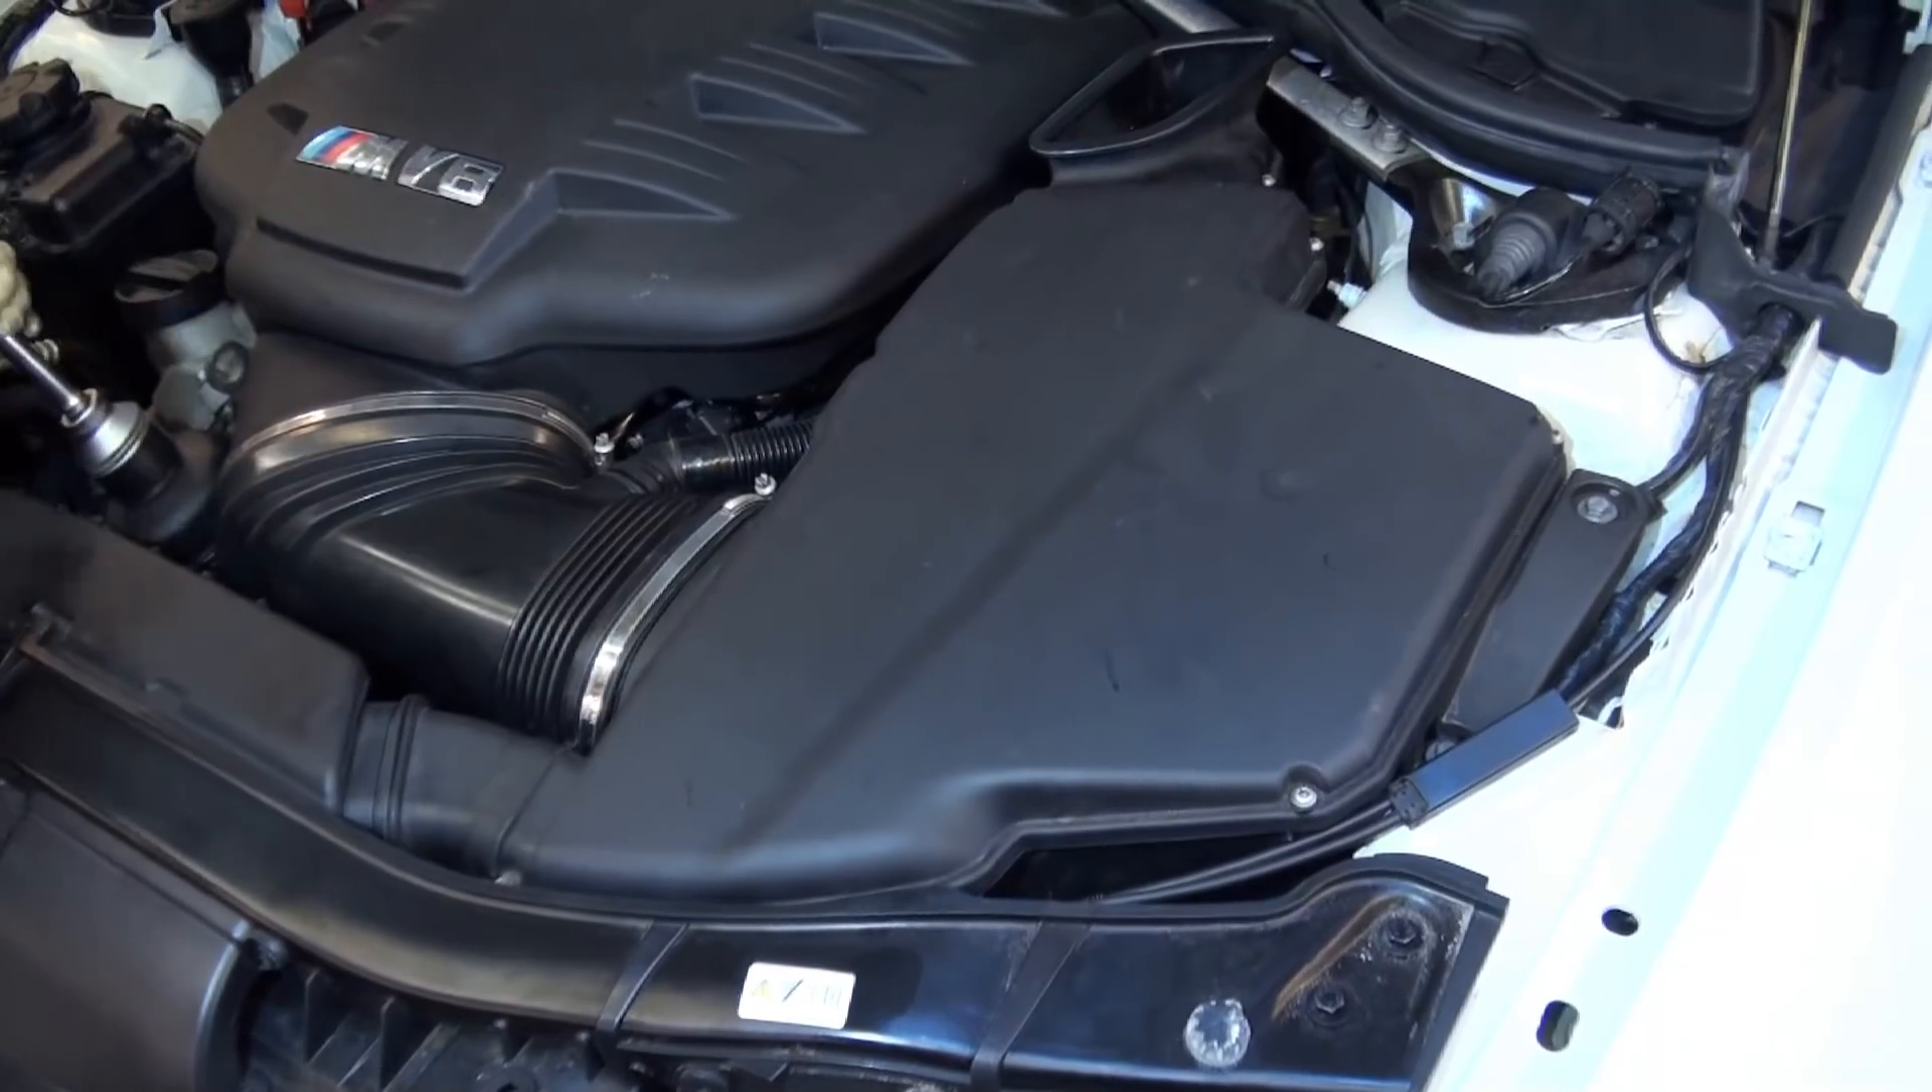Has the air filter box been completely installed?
Yes.